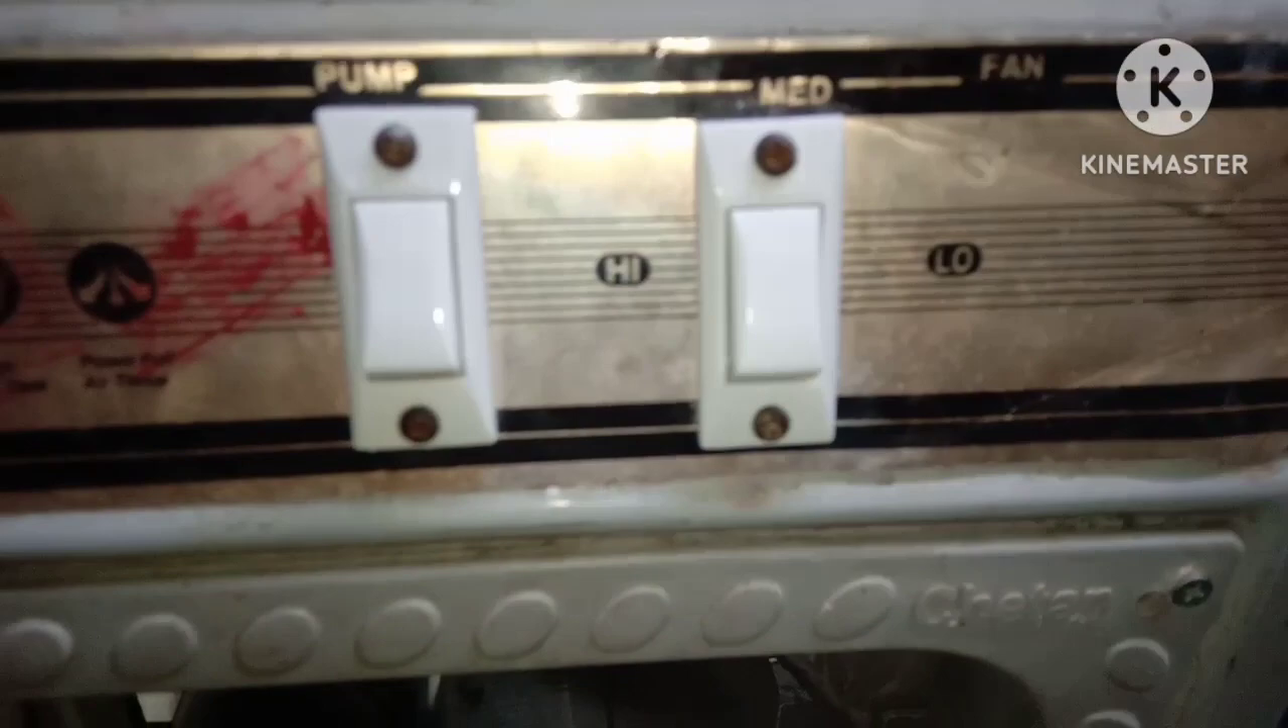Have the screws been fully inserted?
Yes.